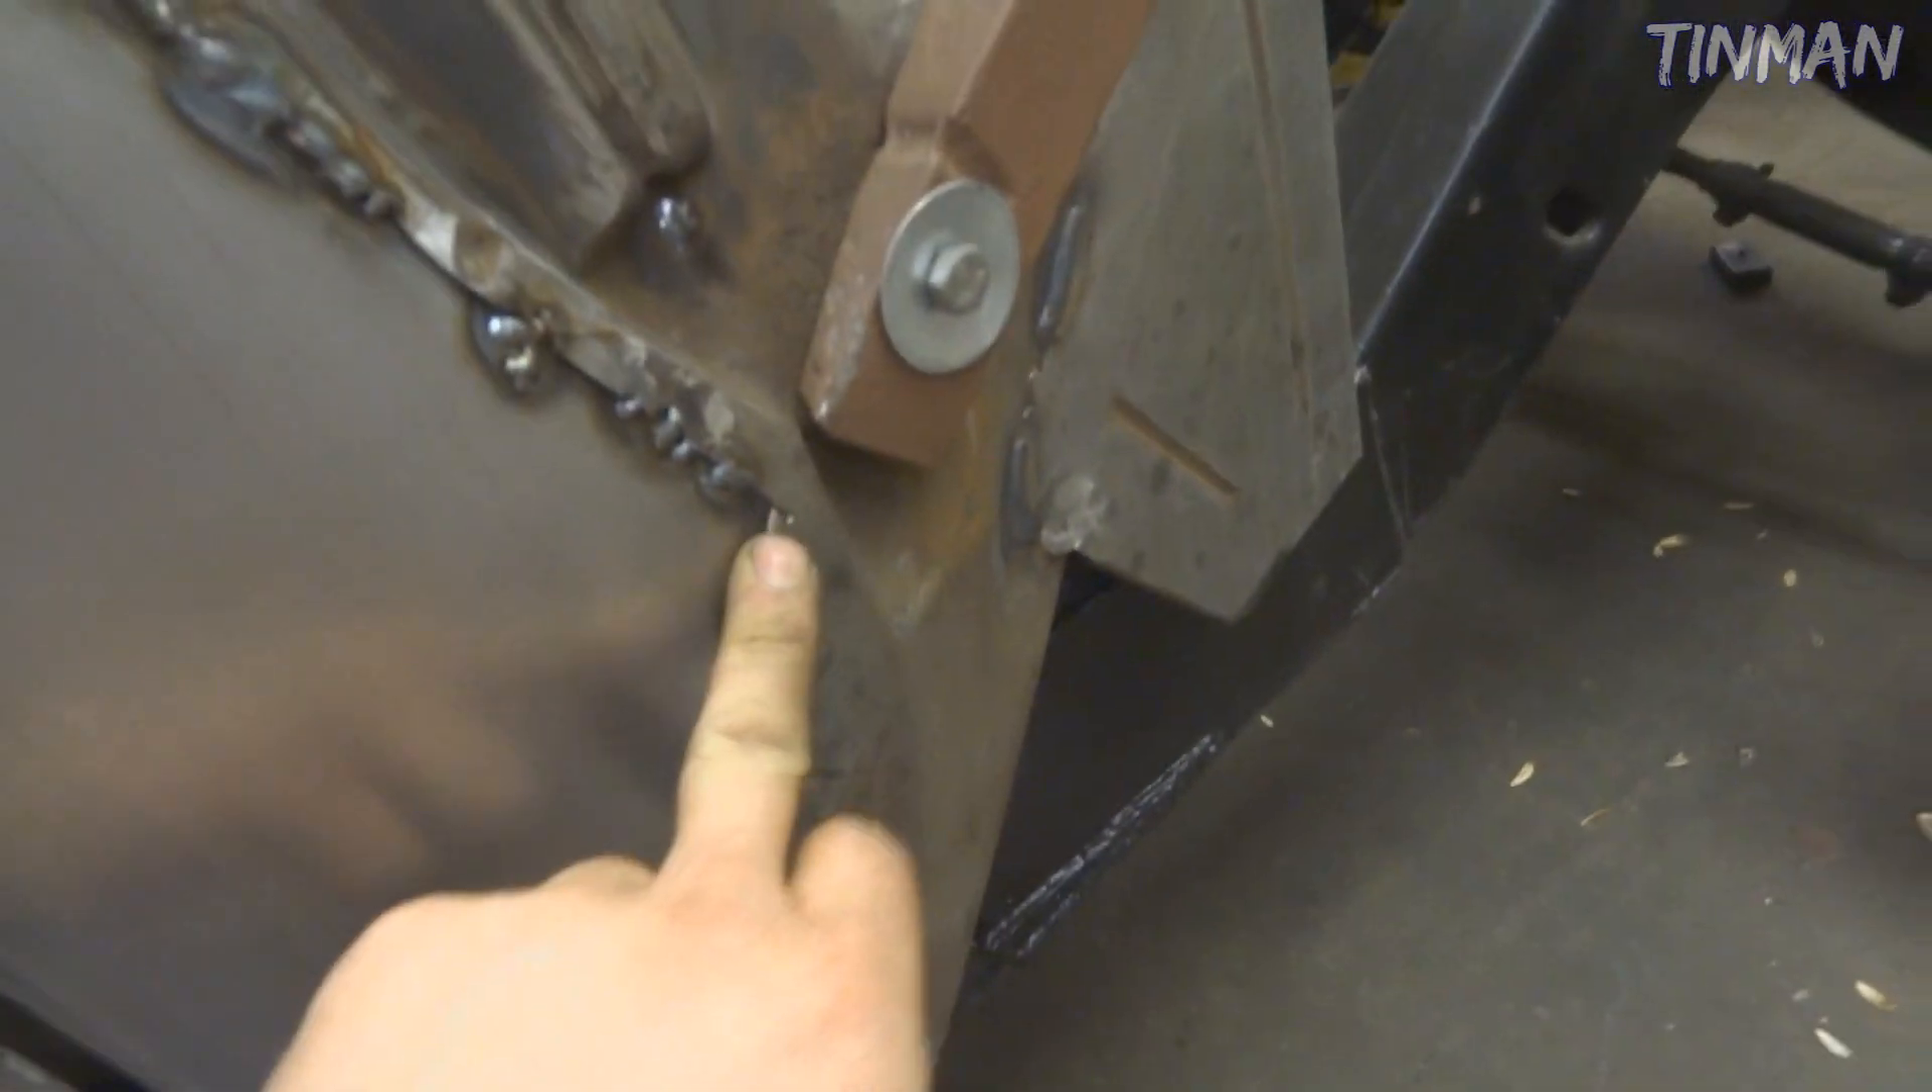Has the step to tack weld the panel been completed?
Yes.